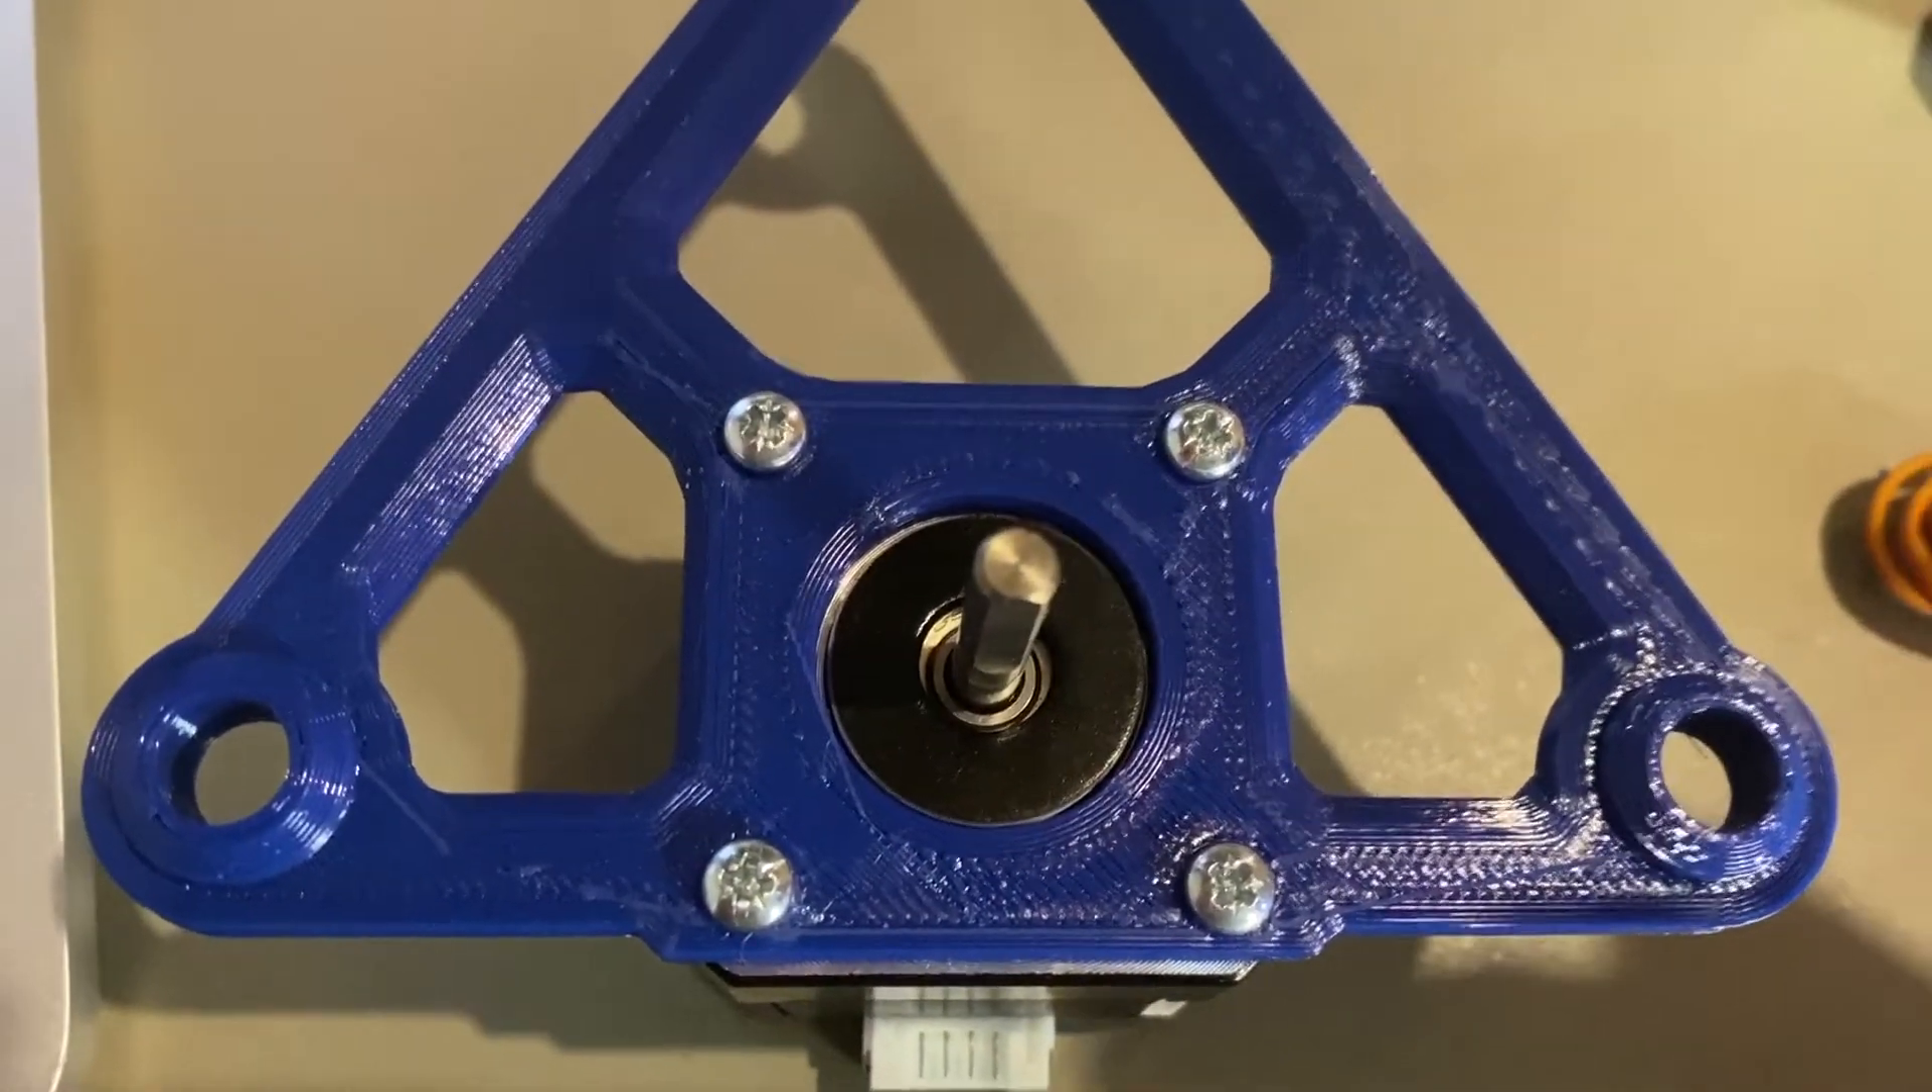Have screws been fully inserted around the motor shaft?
Yes.